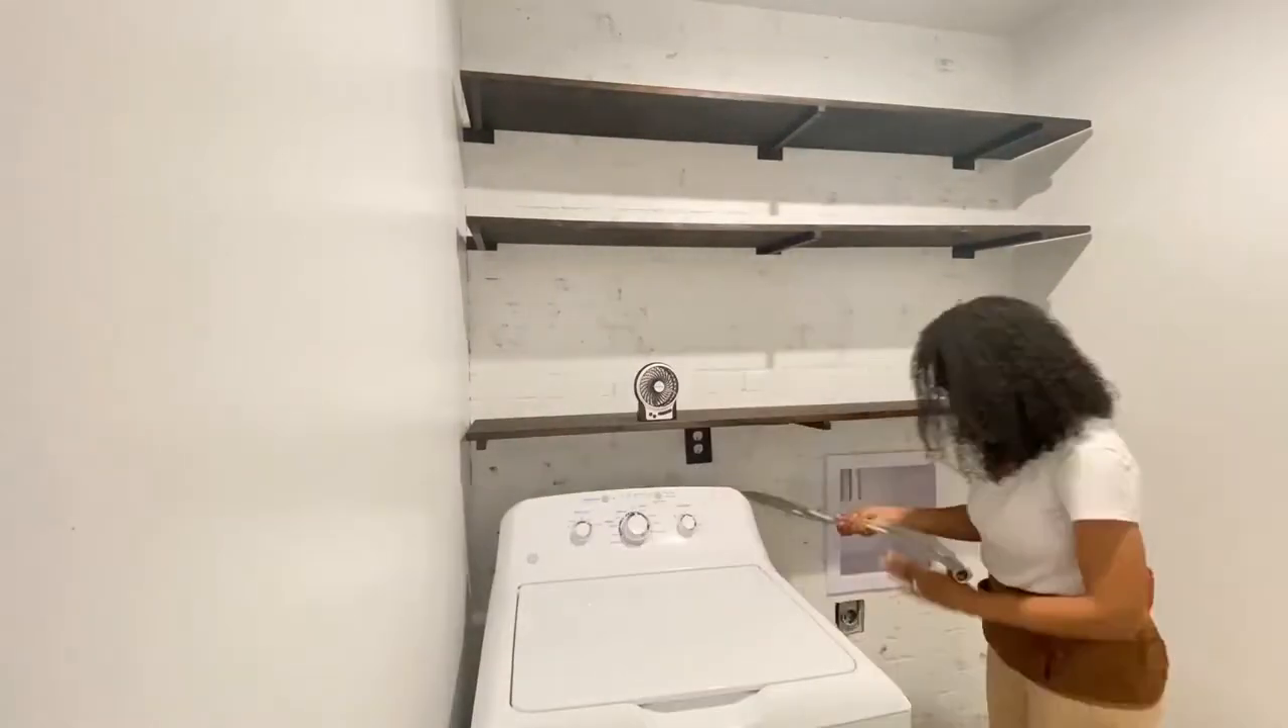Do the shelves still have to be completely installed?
No.